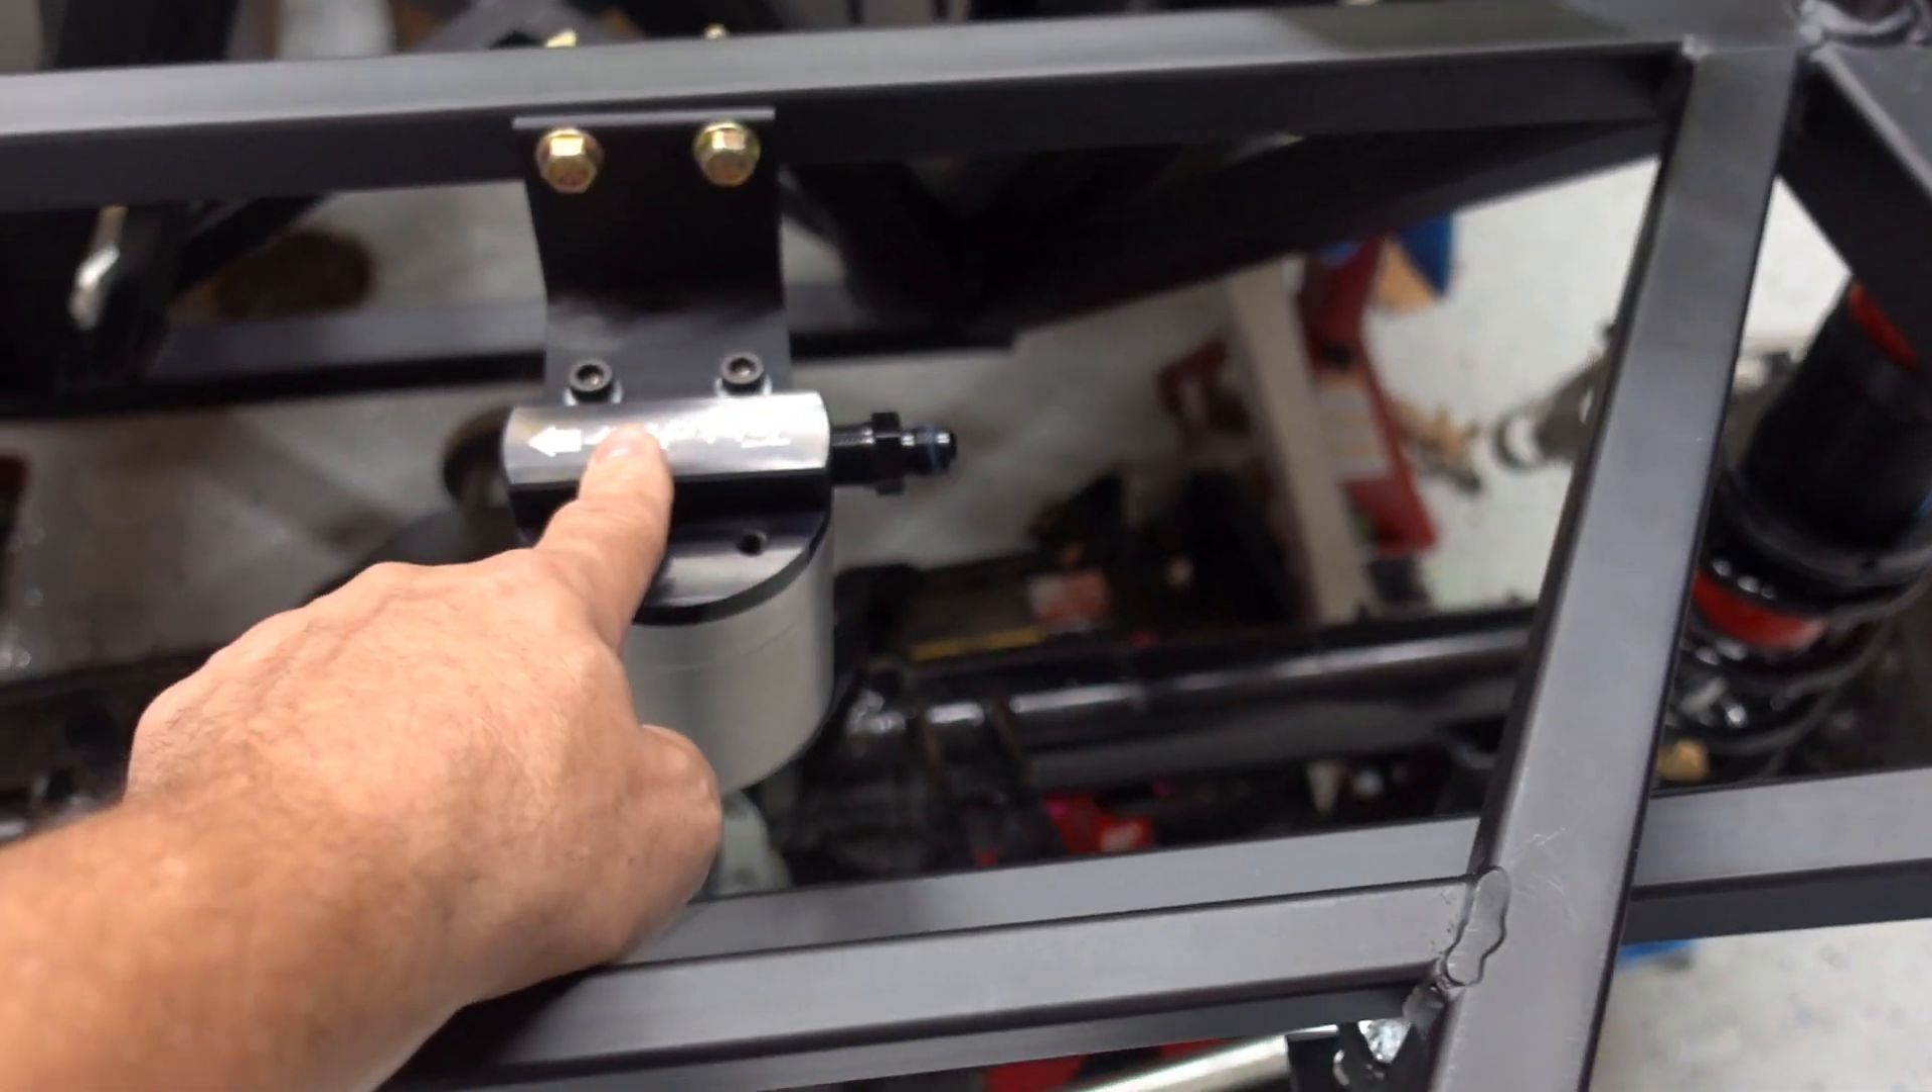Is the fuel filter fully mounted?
Yes.